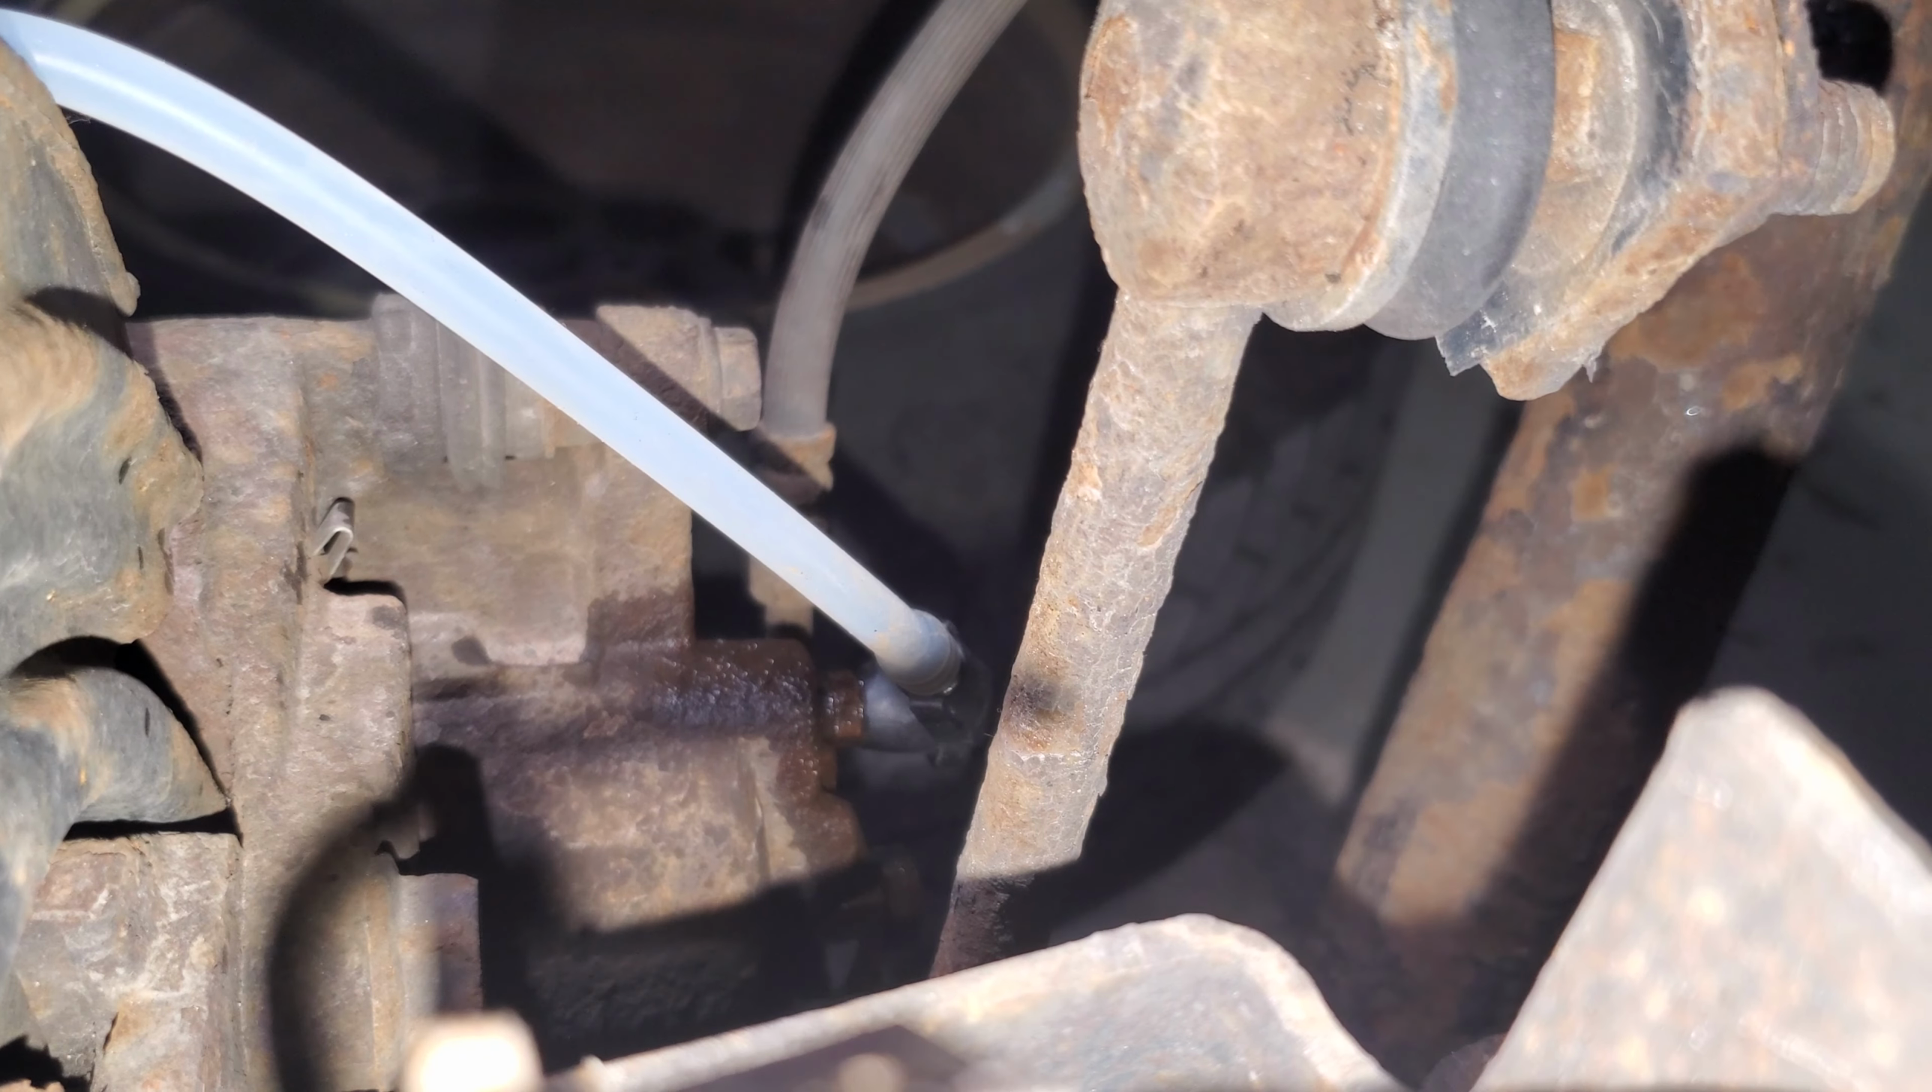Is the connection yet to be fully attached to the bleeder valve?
No.